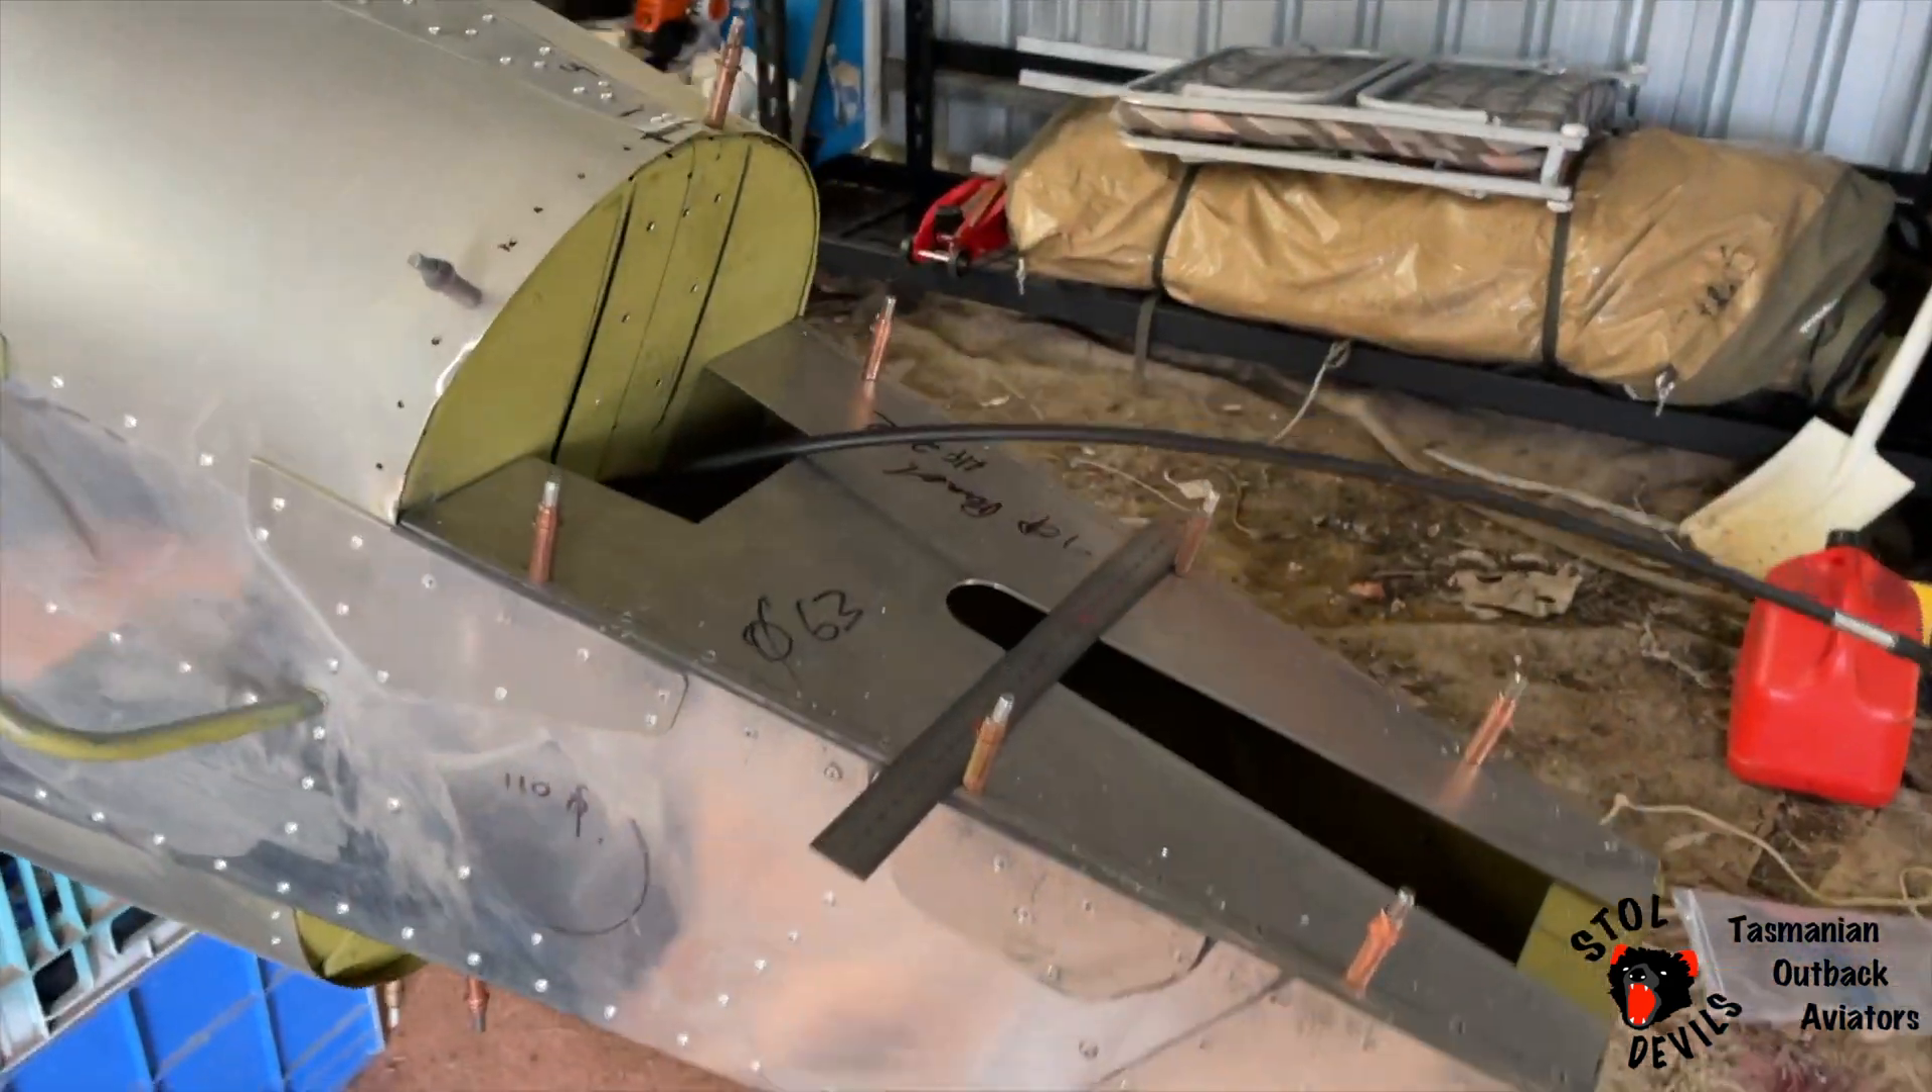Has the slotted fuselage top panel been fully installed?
No.